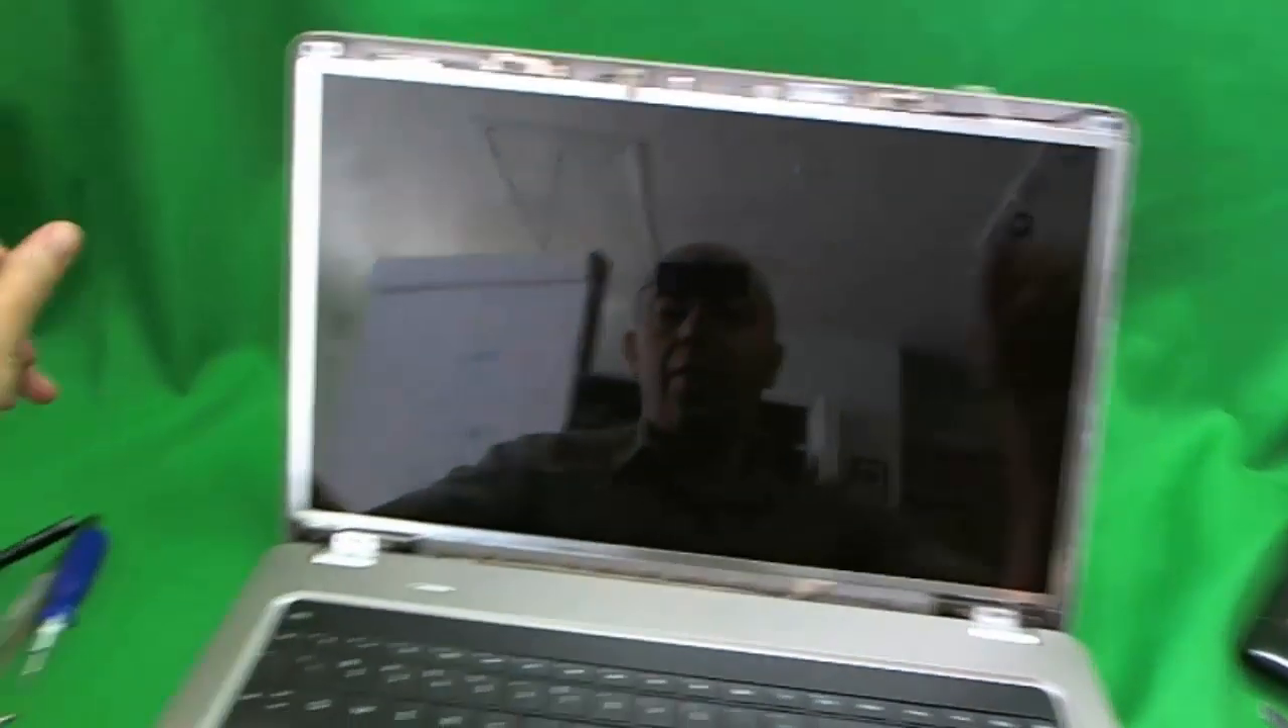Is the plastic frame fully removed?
Yes.